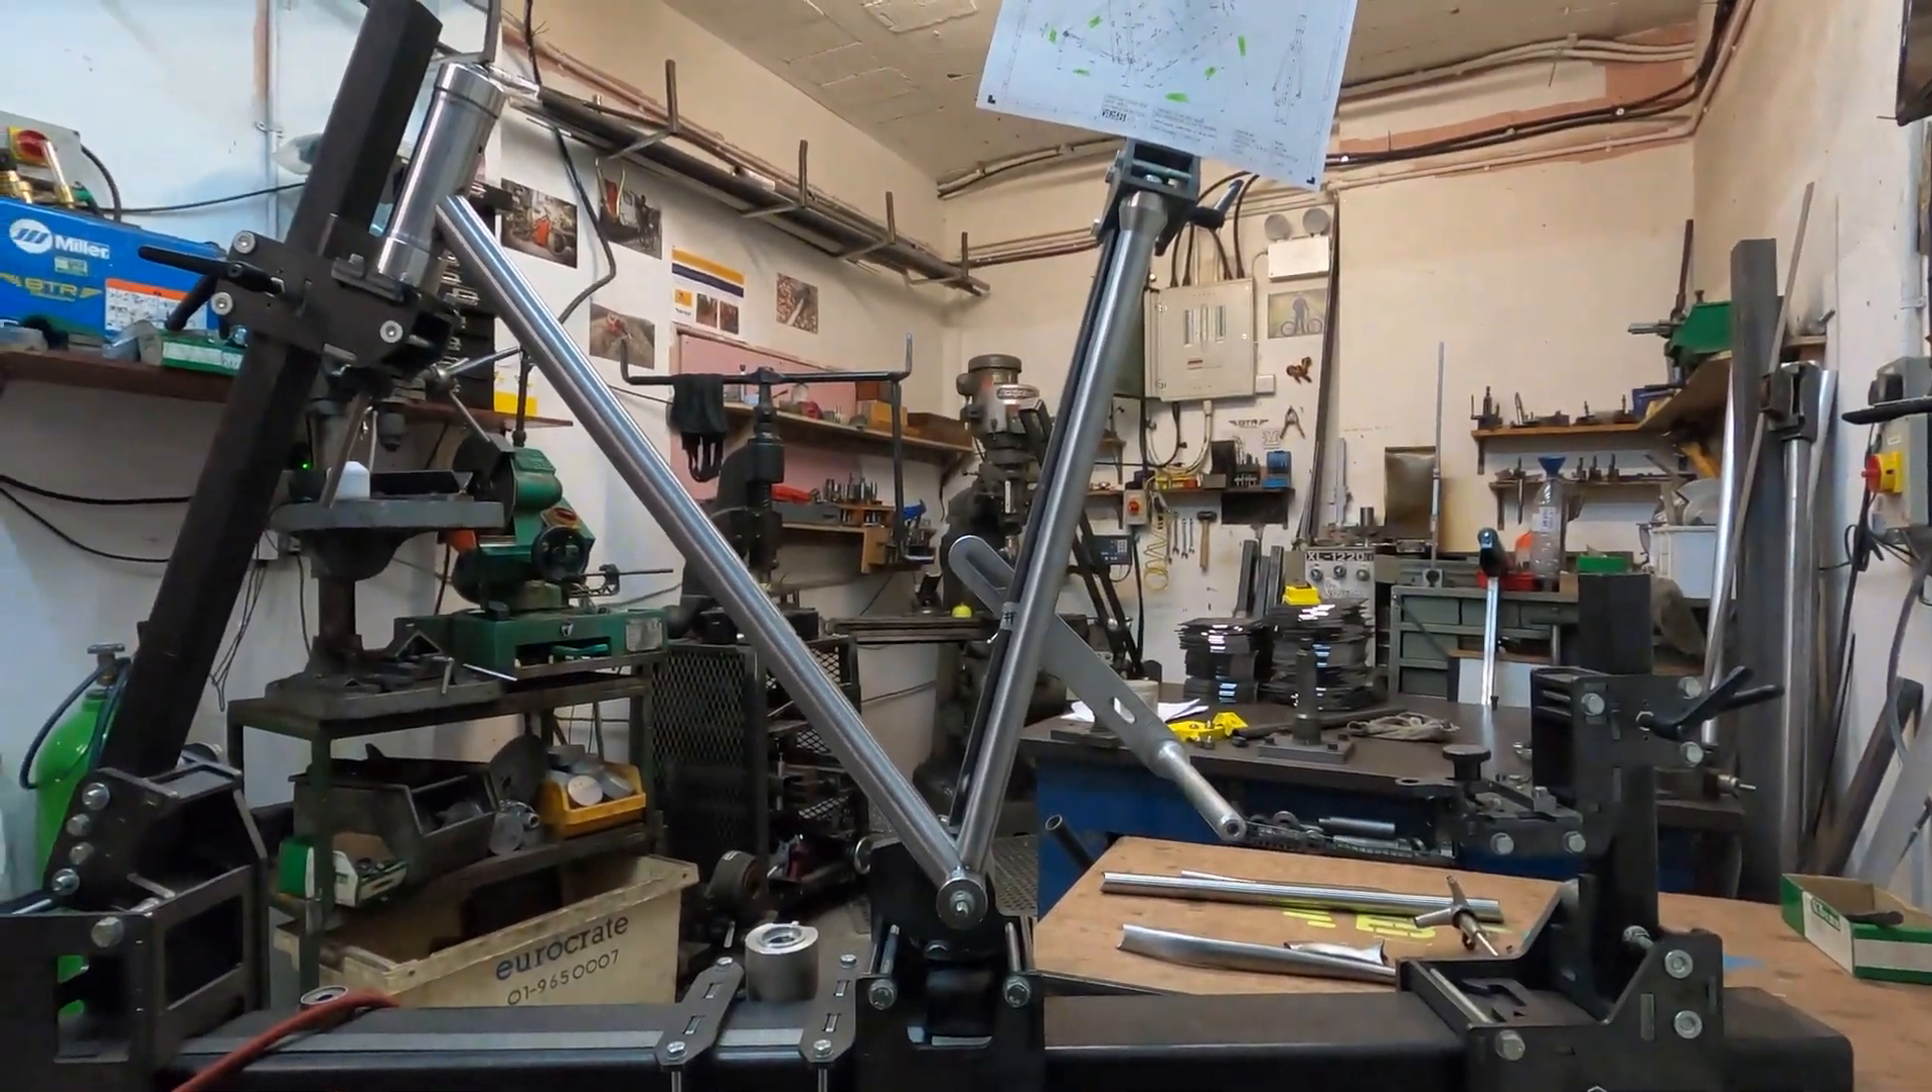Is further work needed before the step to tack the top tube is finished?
Yes.